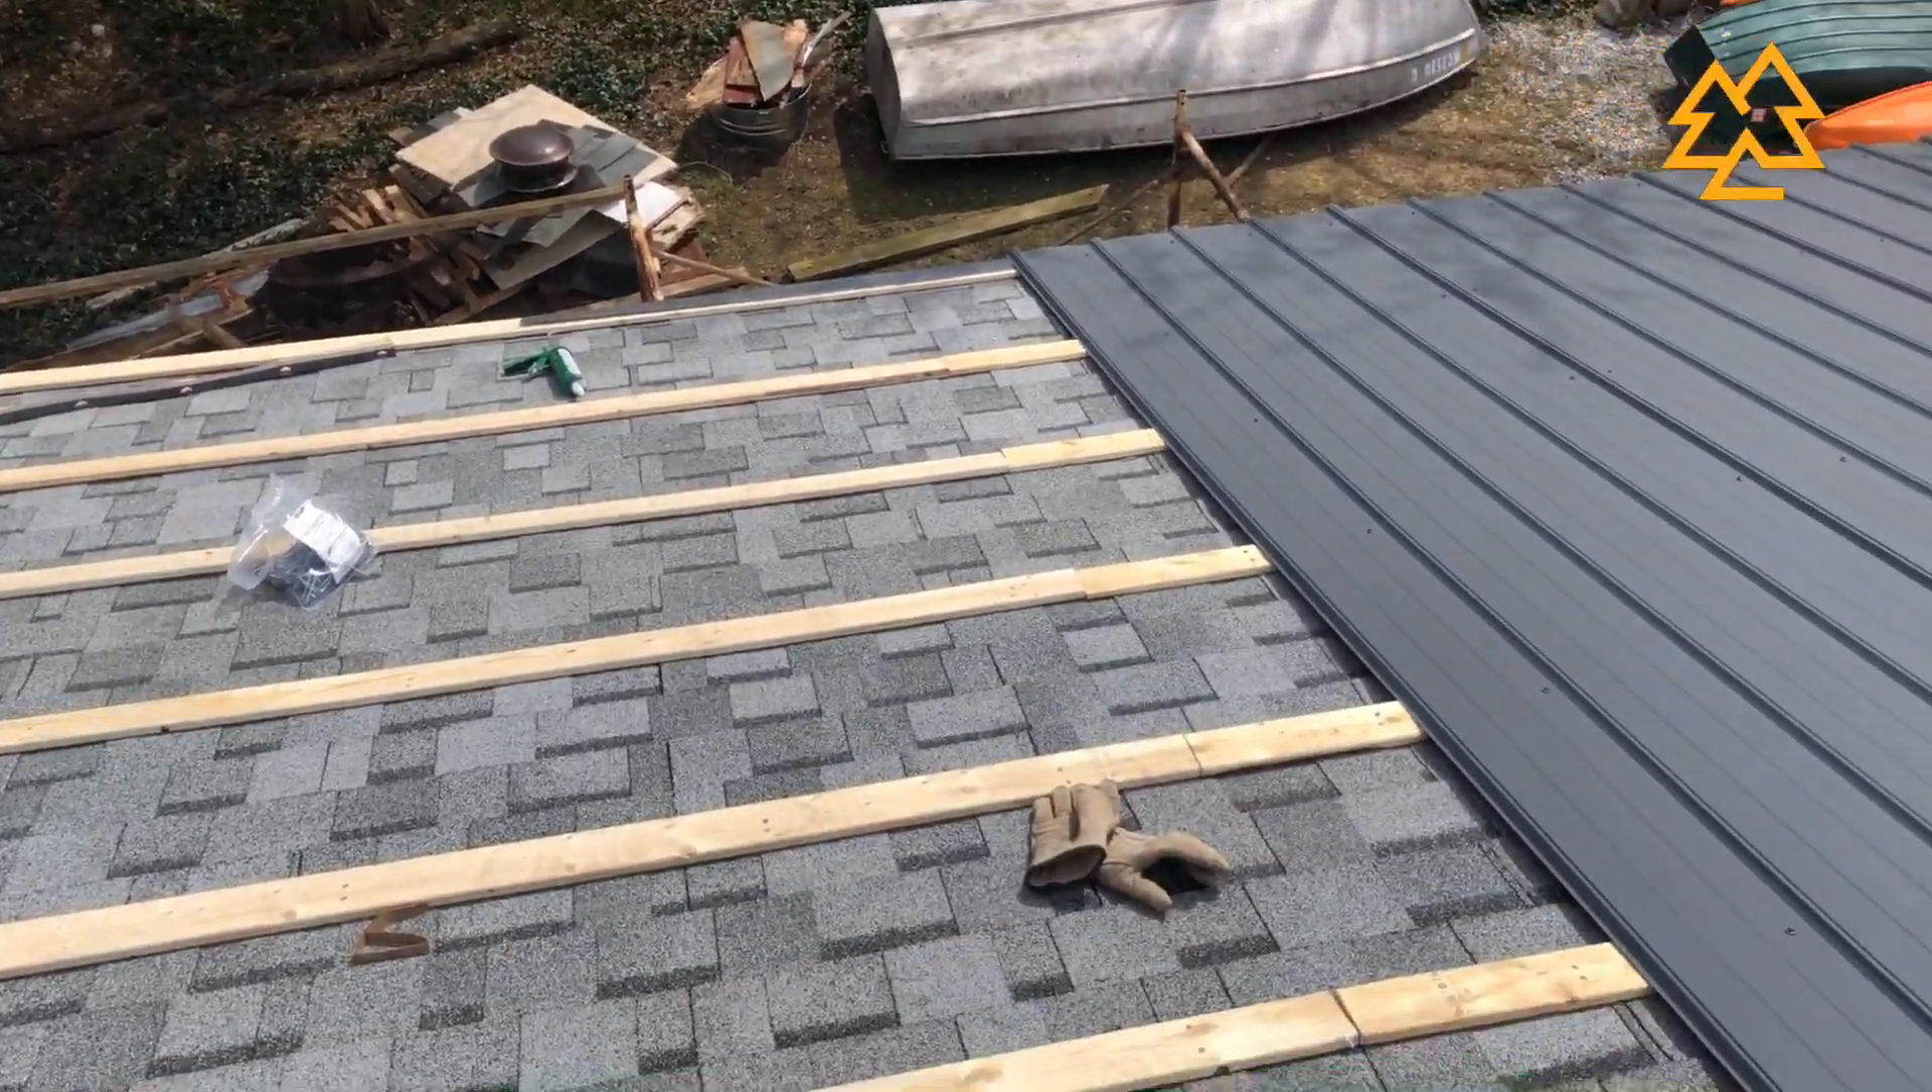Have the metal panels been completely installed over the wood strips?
No.